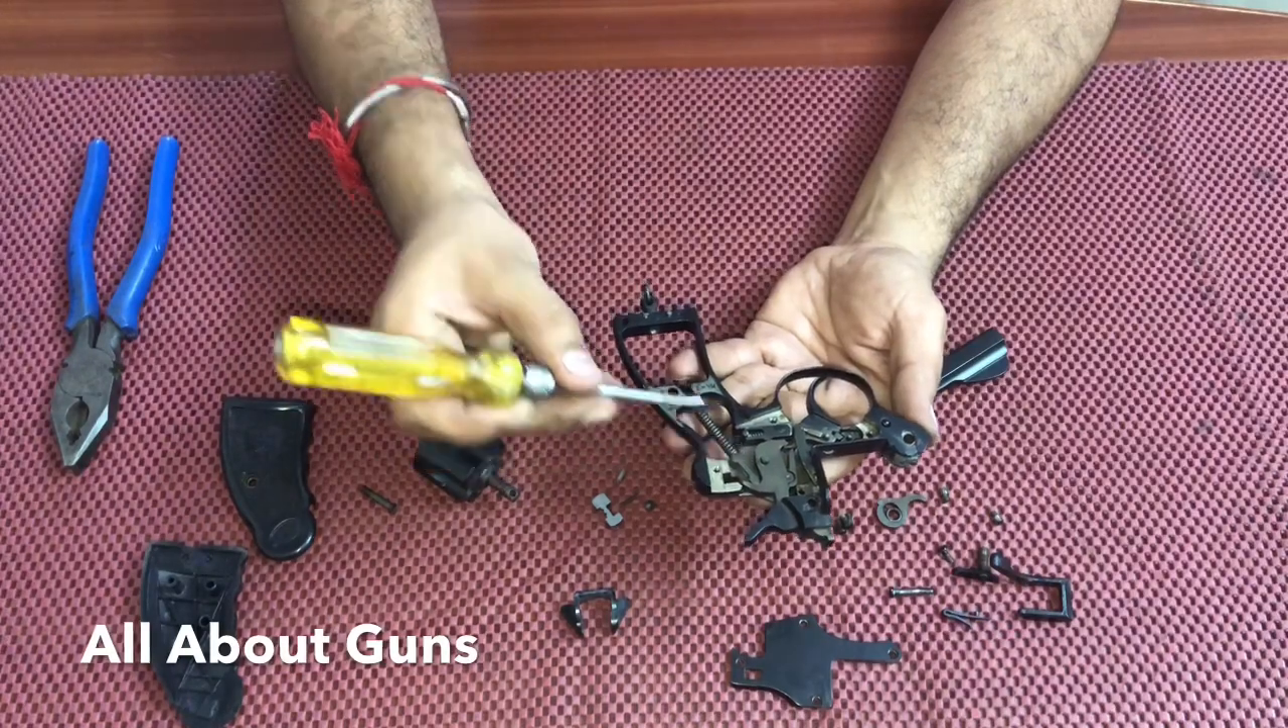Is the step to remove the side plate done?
Yes.